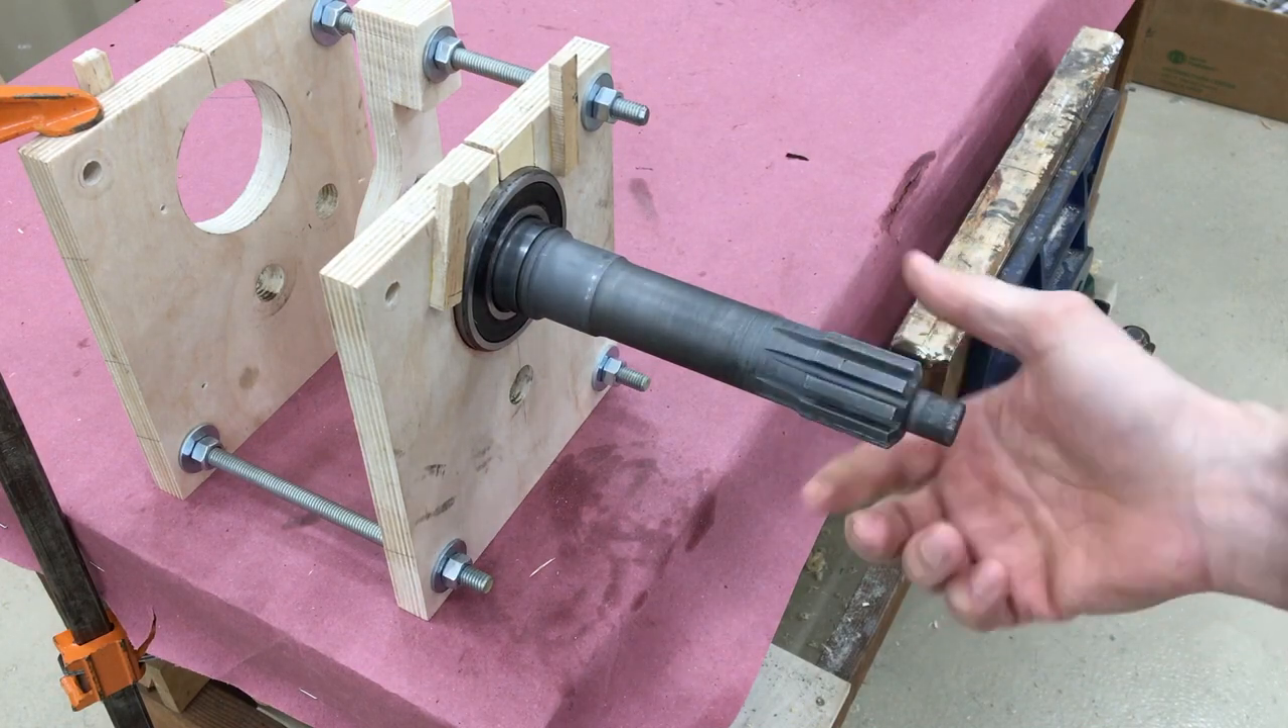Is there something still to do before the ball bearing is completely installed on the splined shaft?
No.